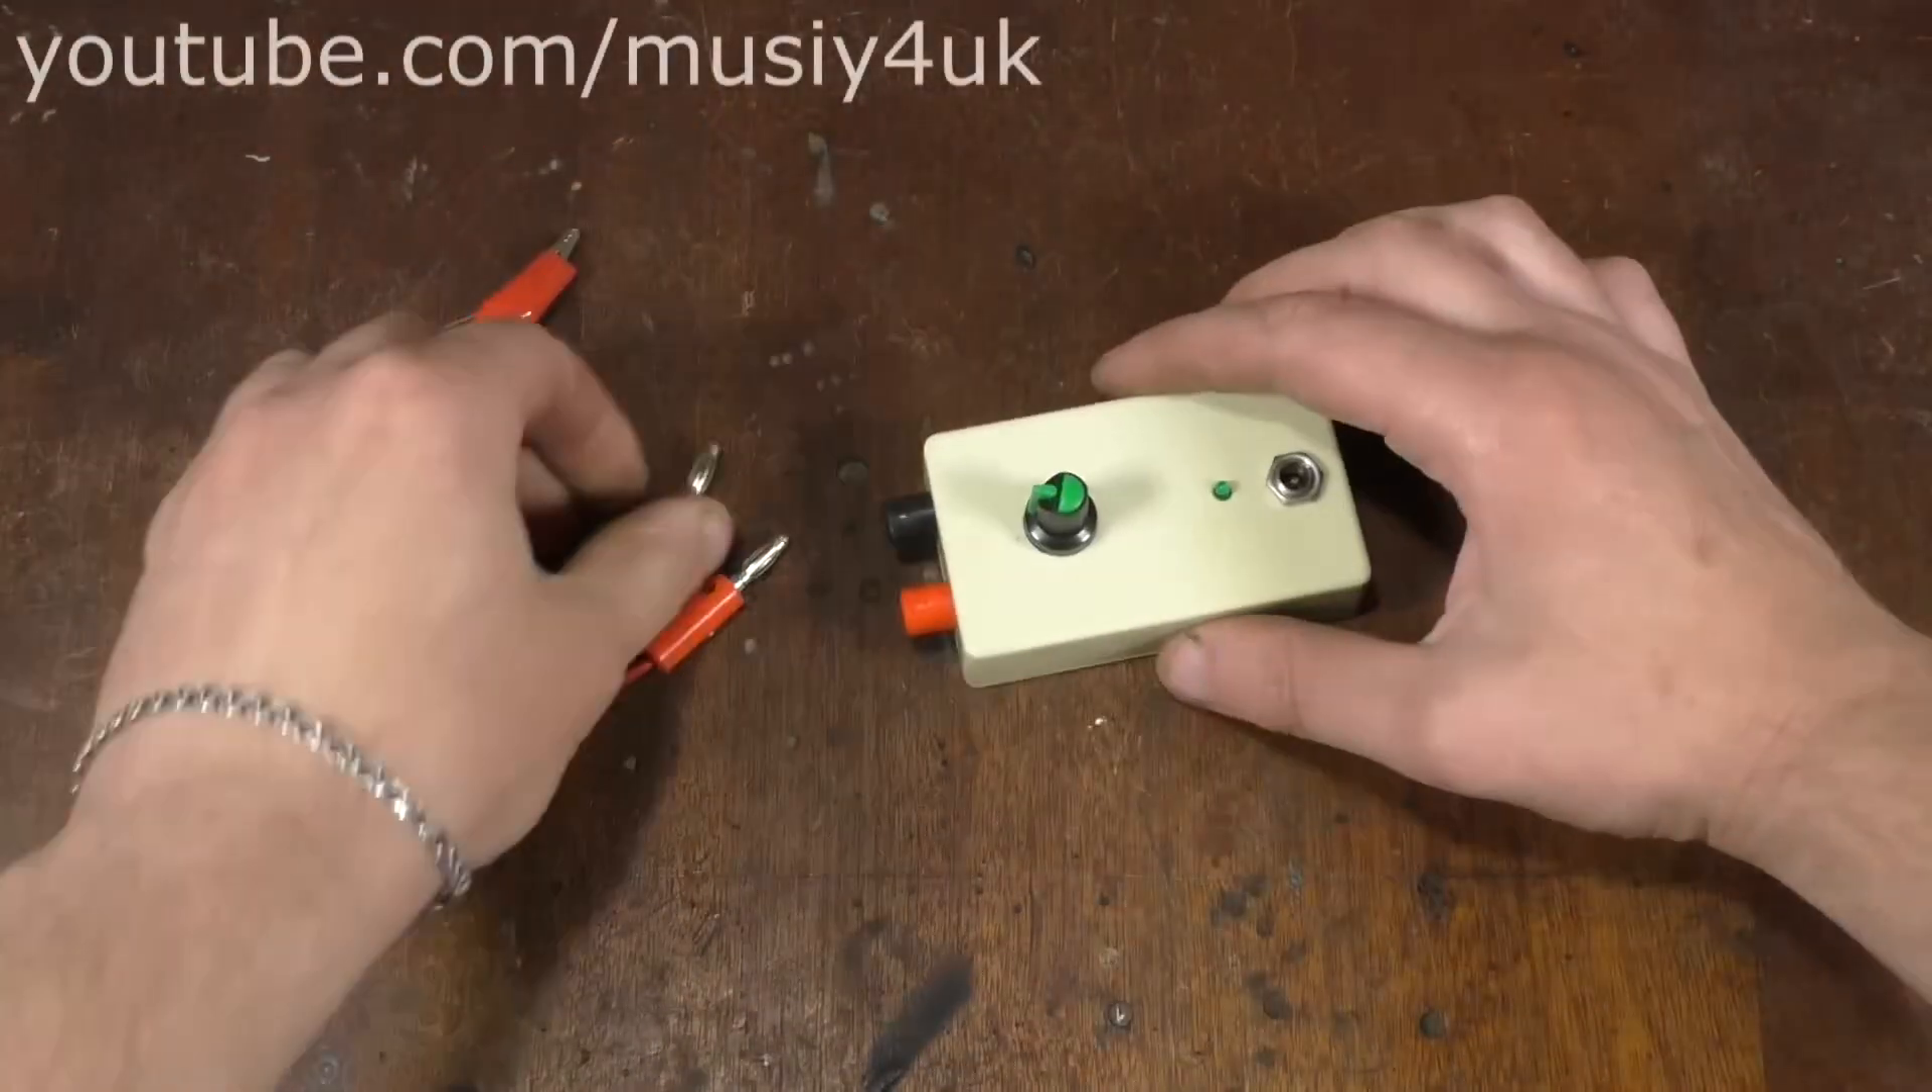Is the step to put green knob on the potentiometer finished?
Yes.